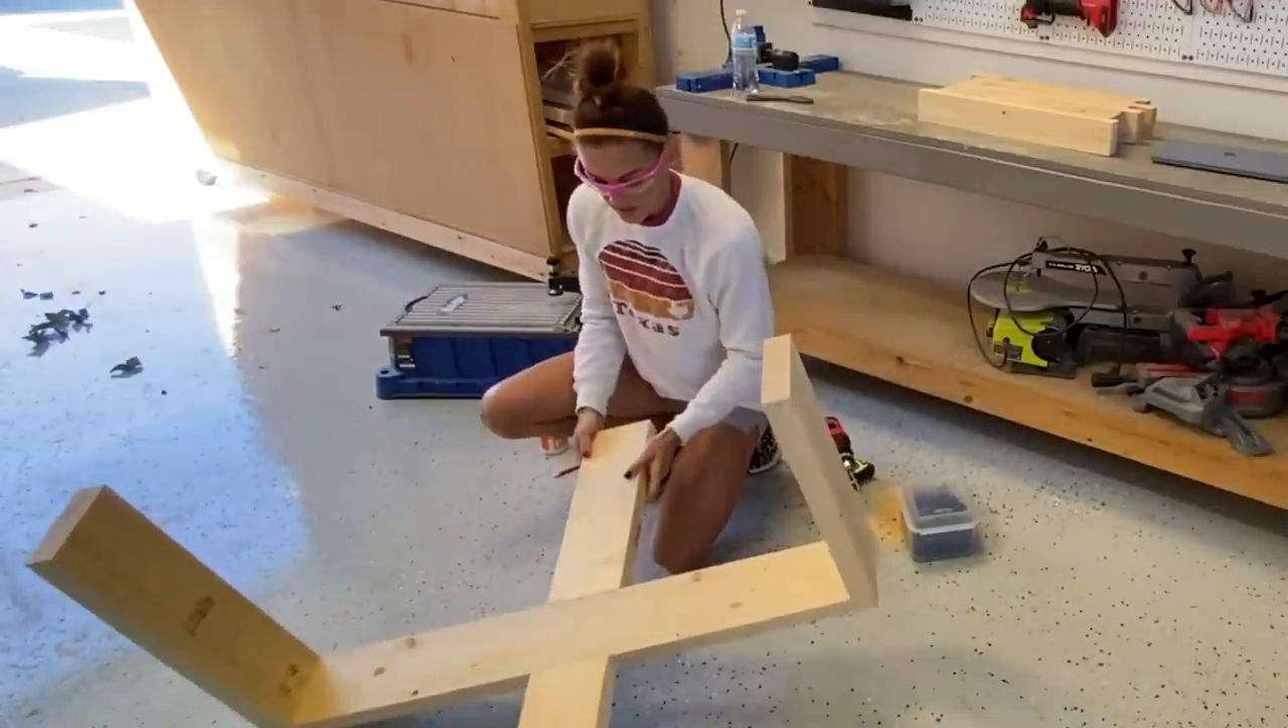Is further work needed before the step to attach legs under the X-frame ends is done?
Yes.